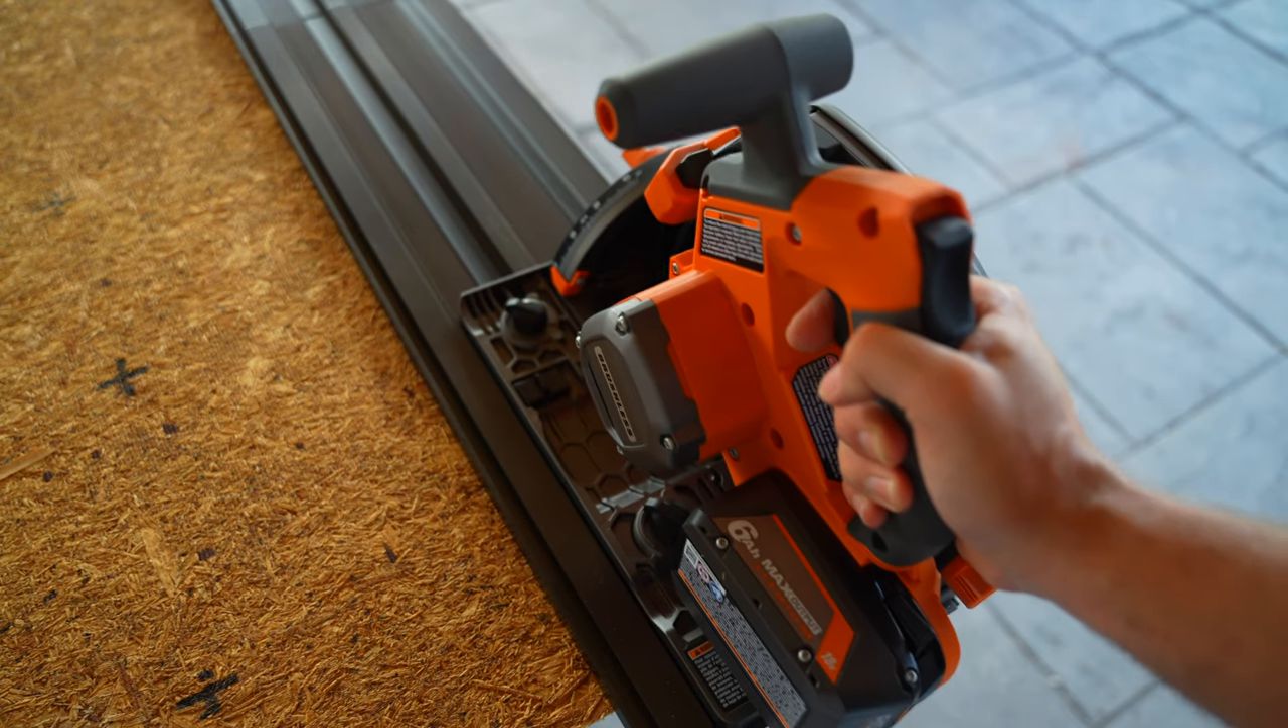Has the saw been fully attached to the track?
Yes.